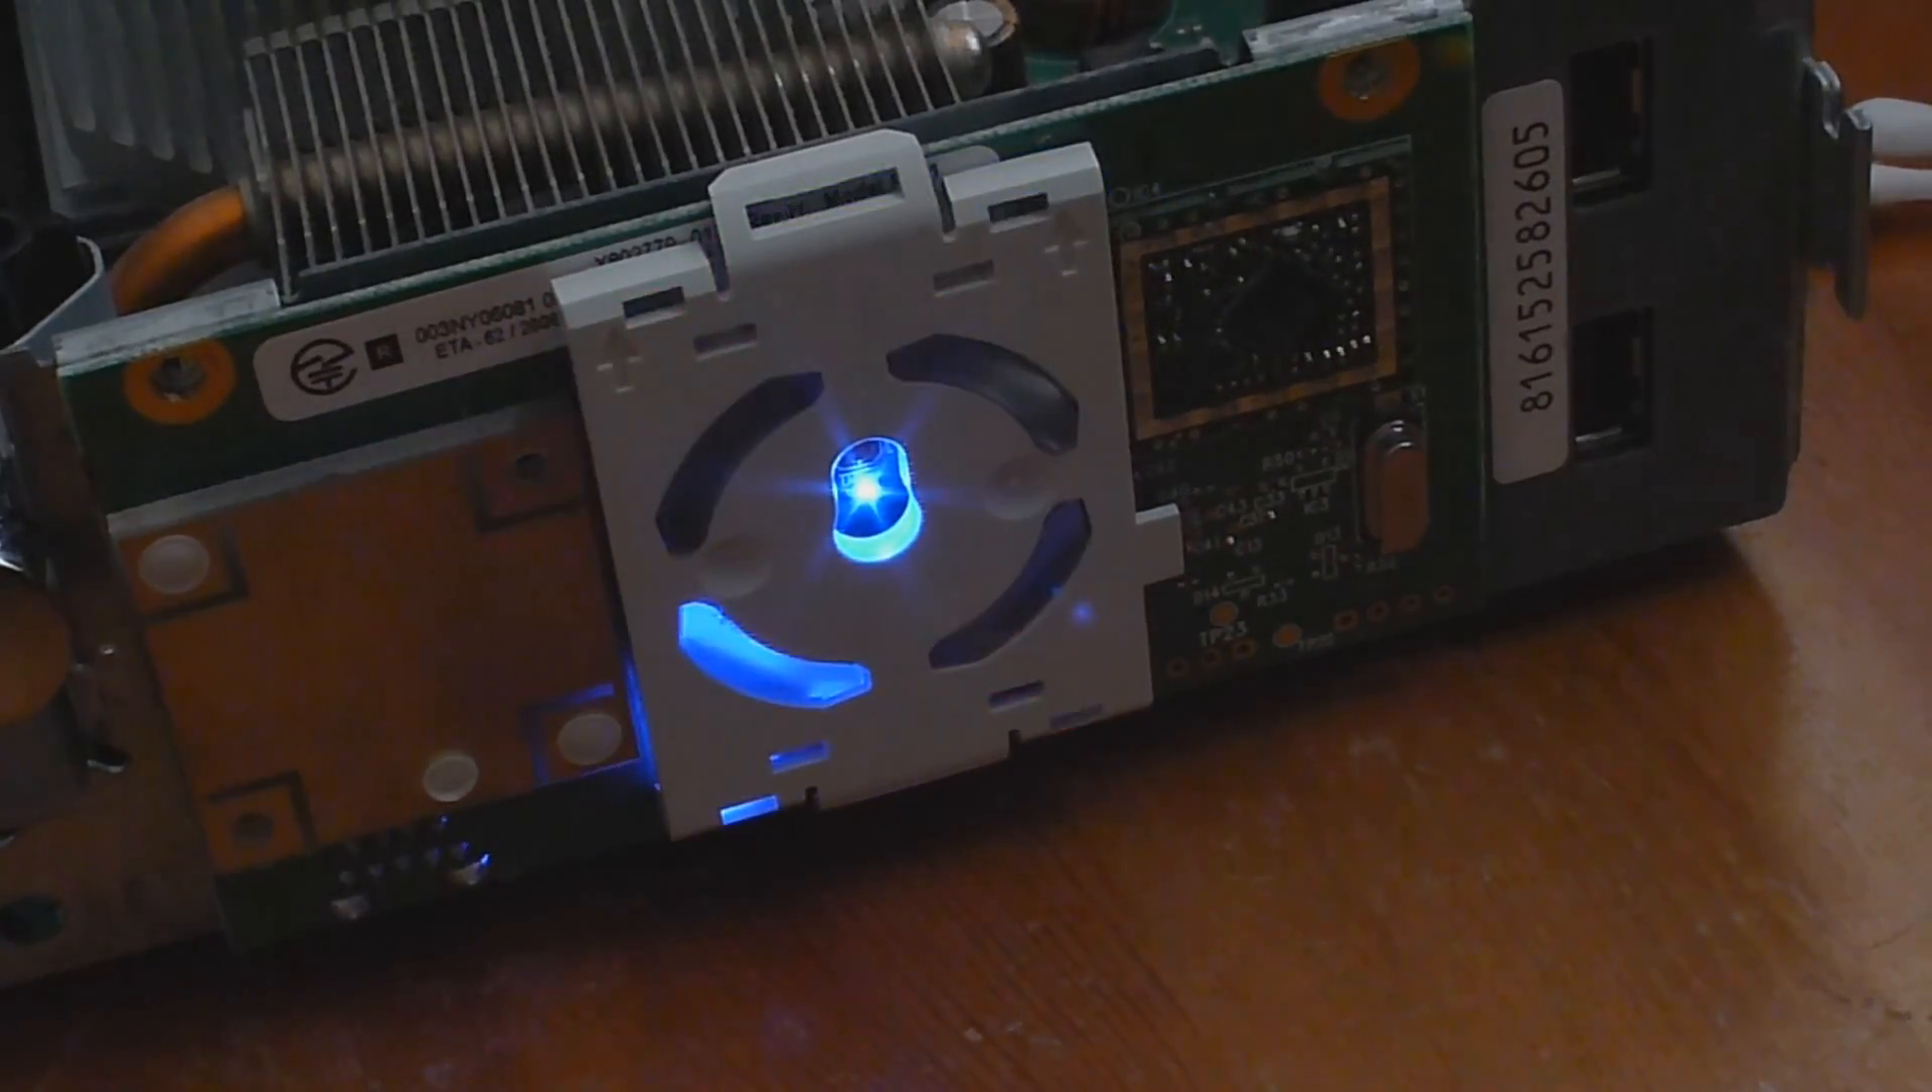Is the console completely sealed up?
No.